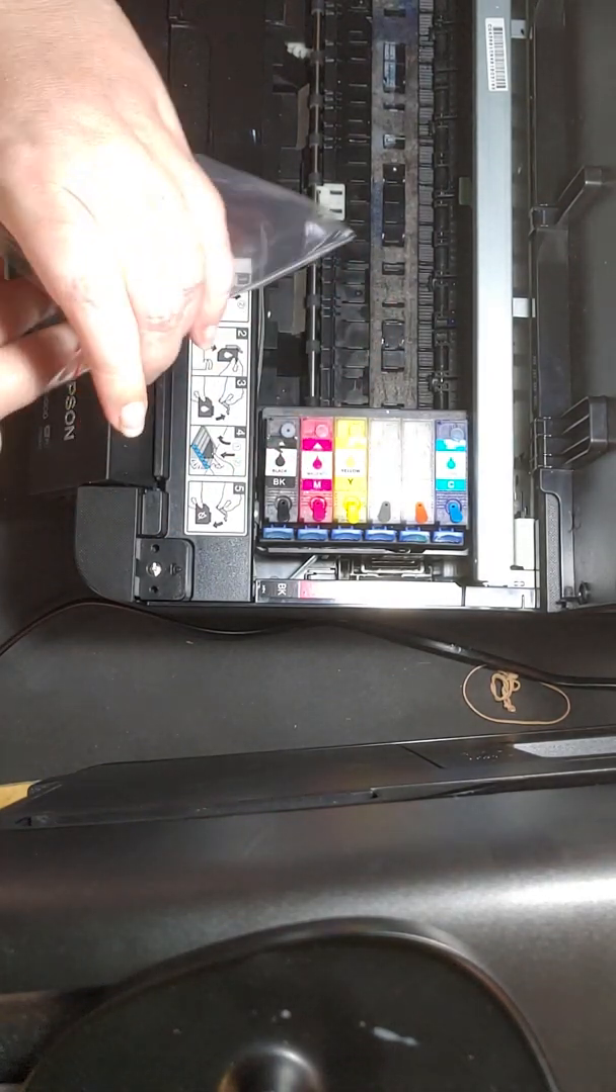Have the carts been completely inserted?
Yes.